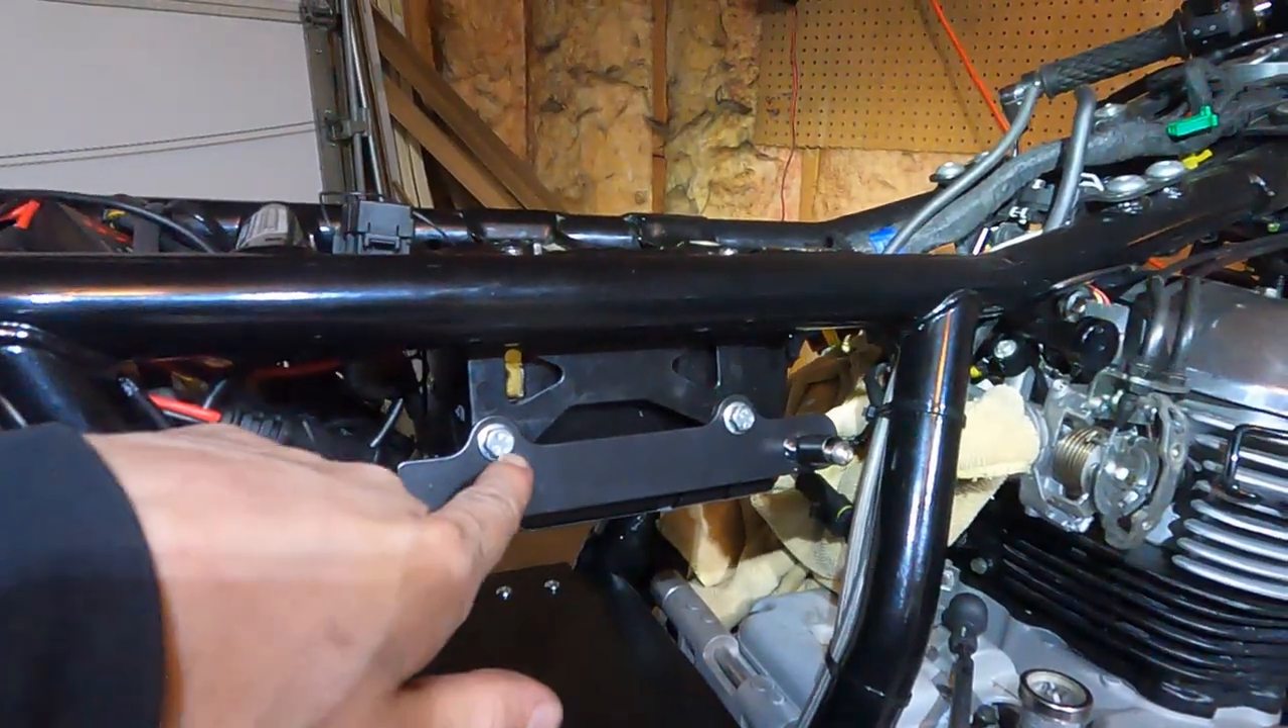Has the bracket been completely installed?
Yes.